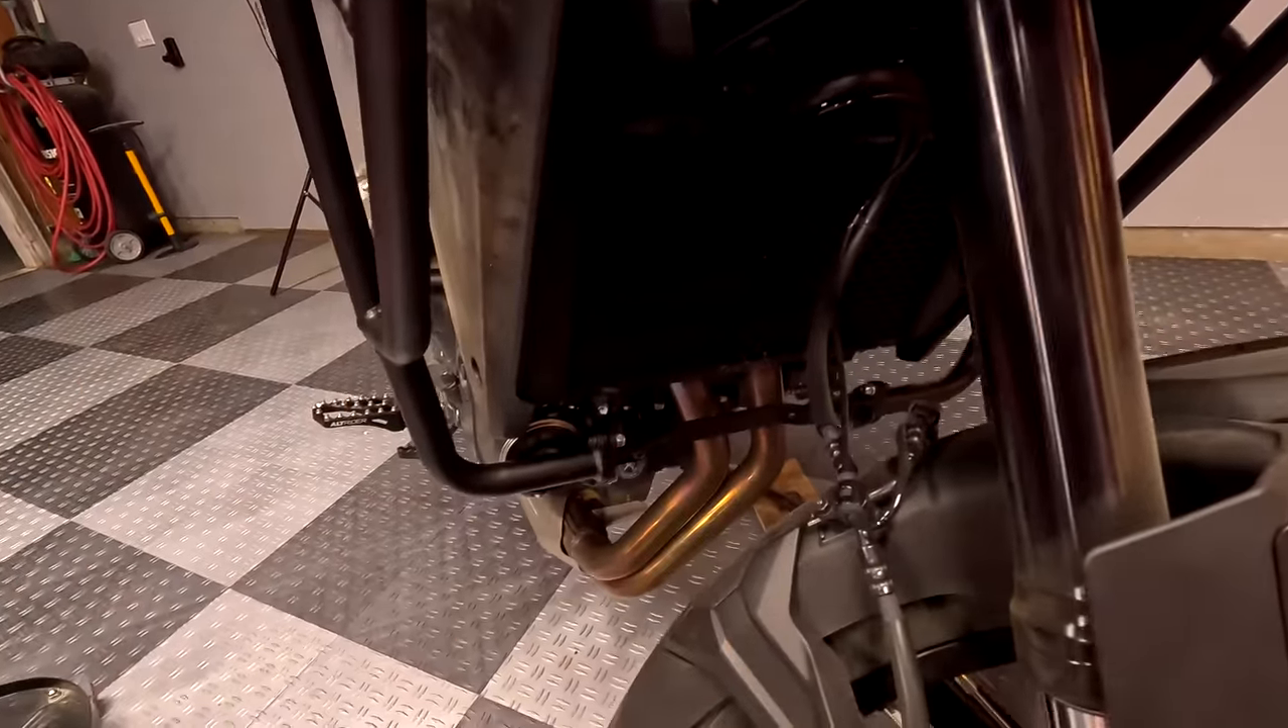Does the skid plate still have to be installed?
Yes.